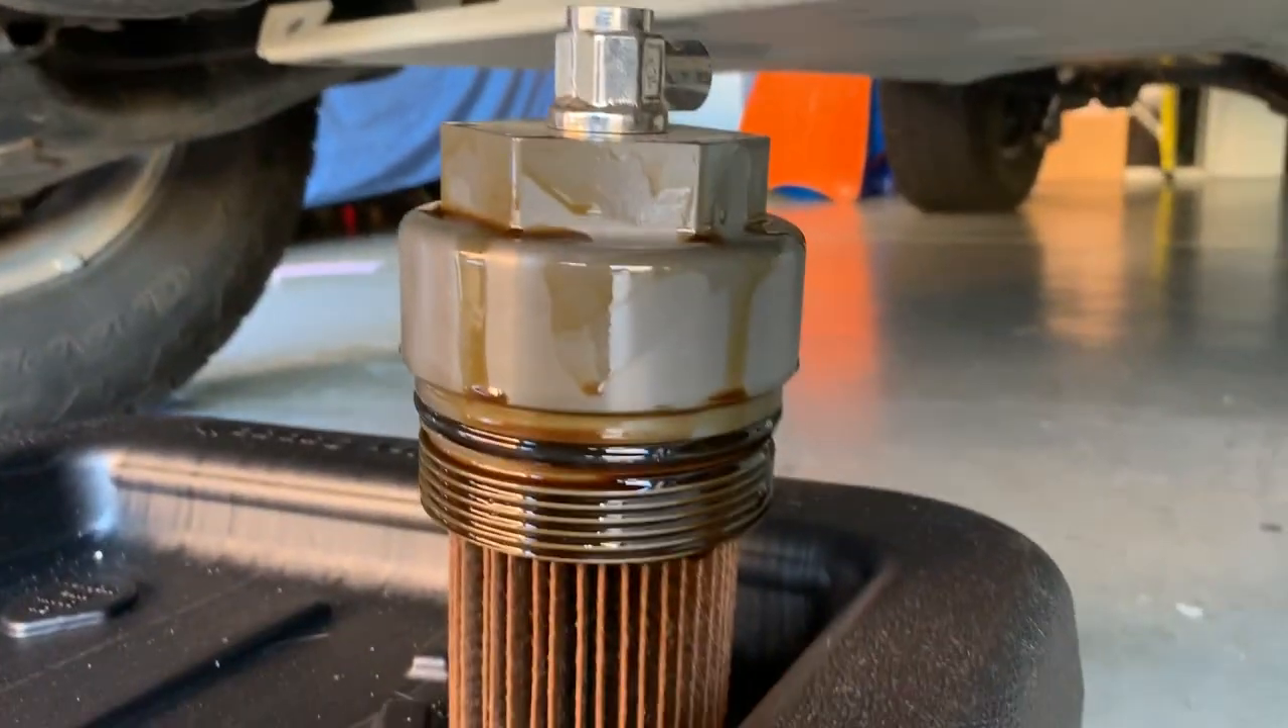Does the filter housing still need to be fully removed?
No.